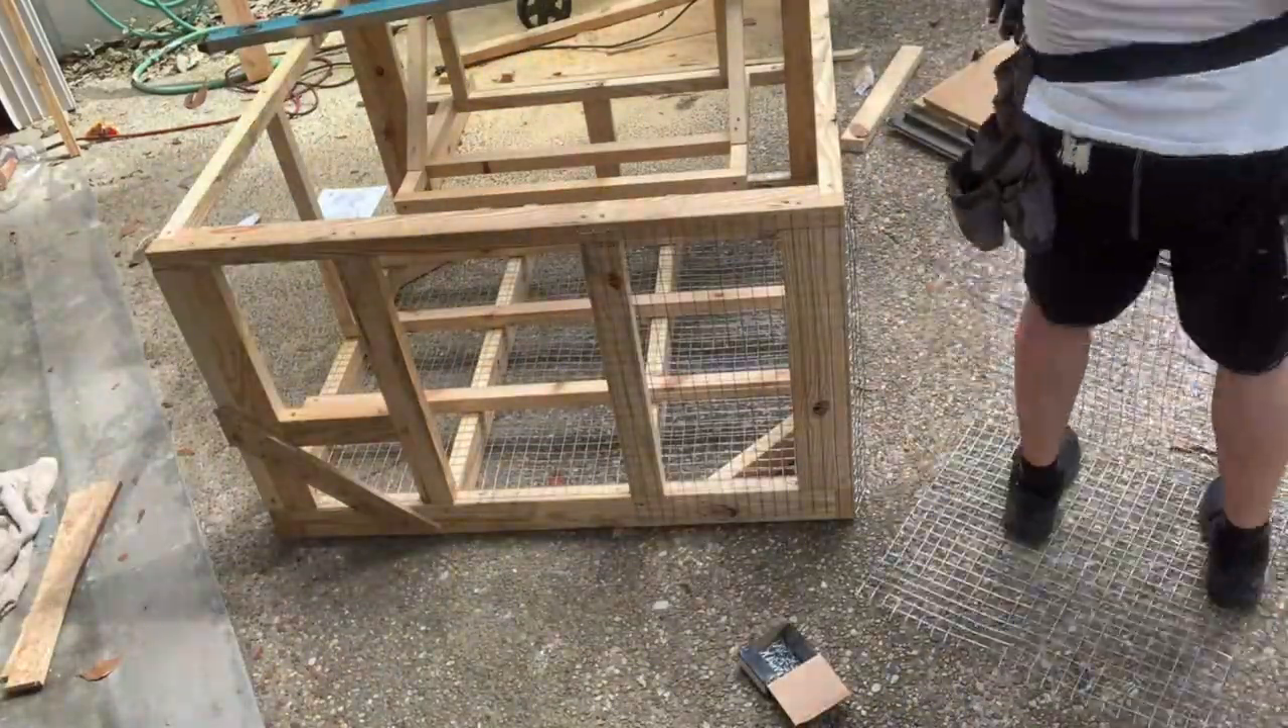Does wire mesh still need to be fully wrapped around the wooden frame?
Yes.